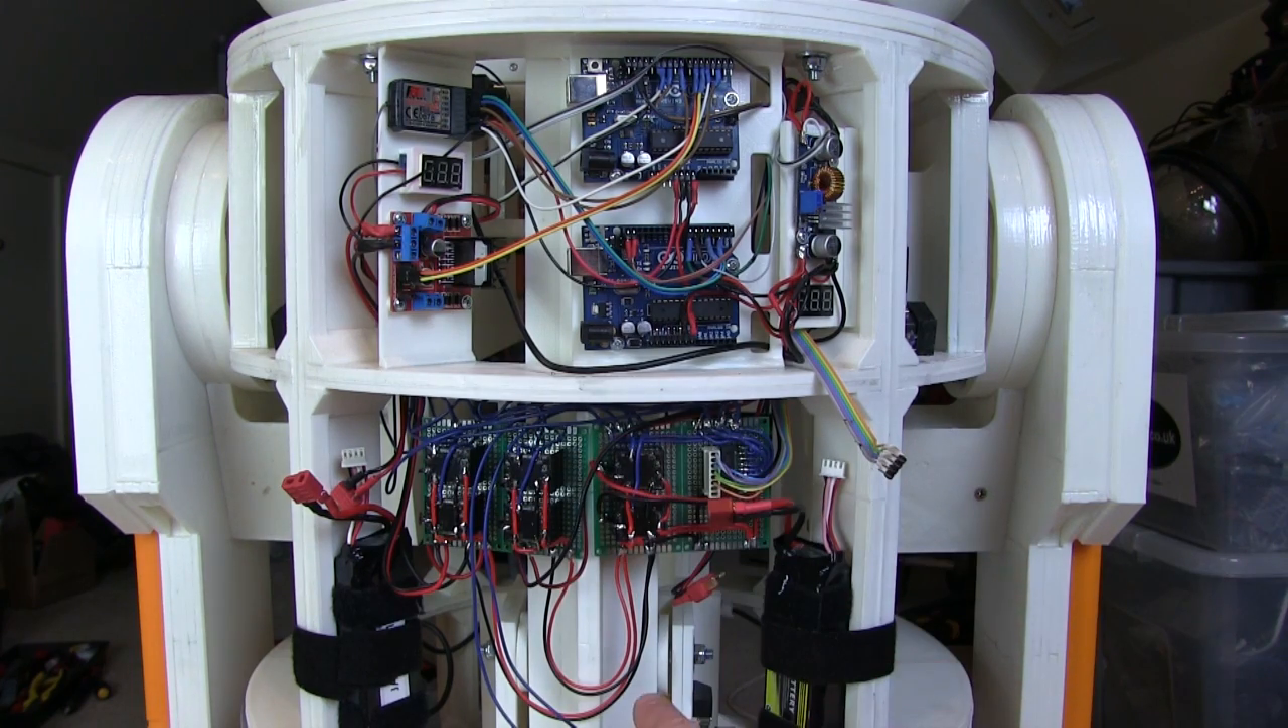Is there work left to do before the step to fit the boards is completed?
No.